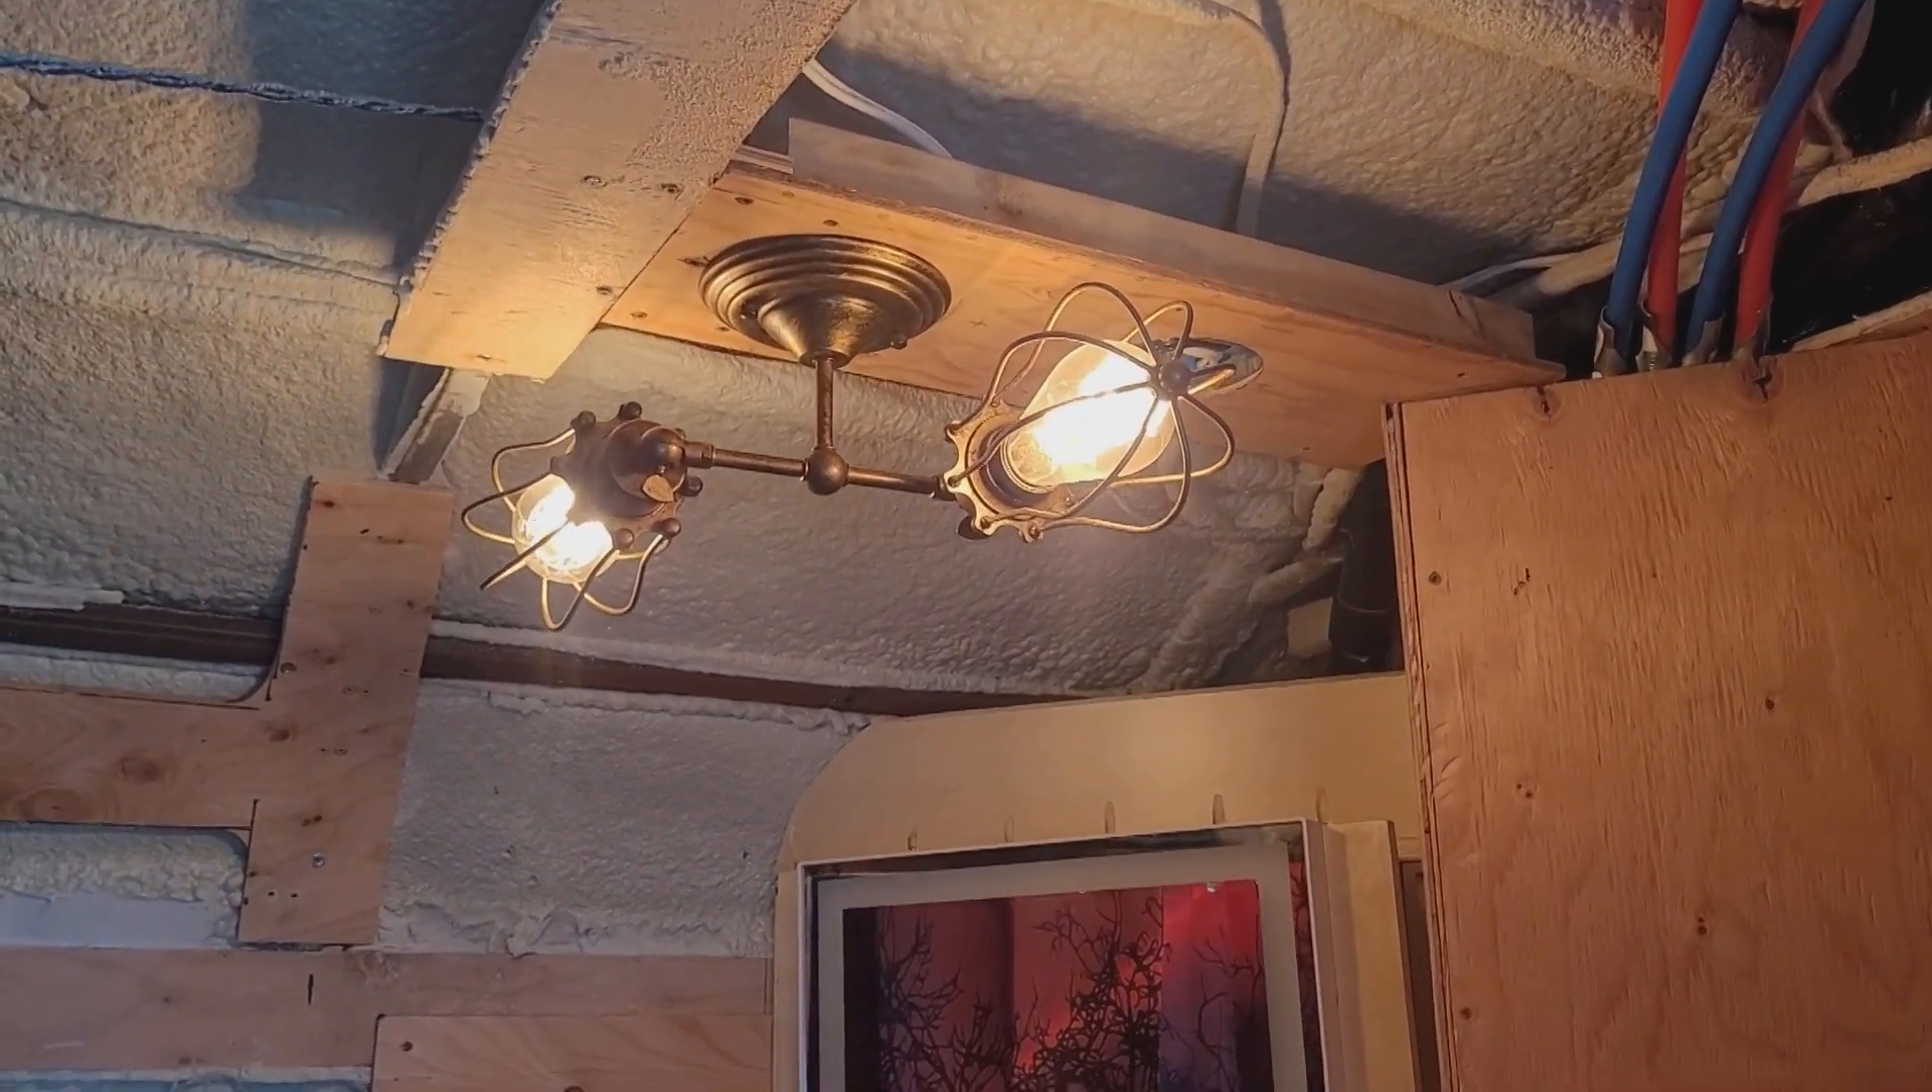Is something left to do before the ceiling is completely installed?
Yes.